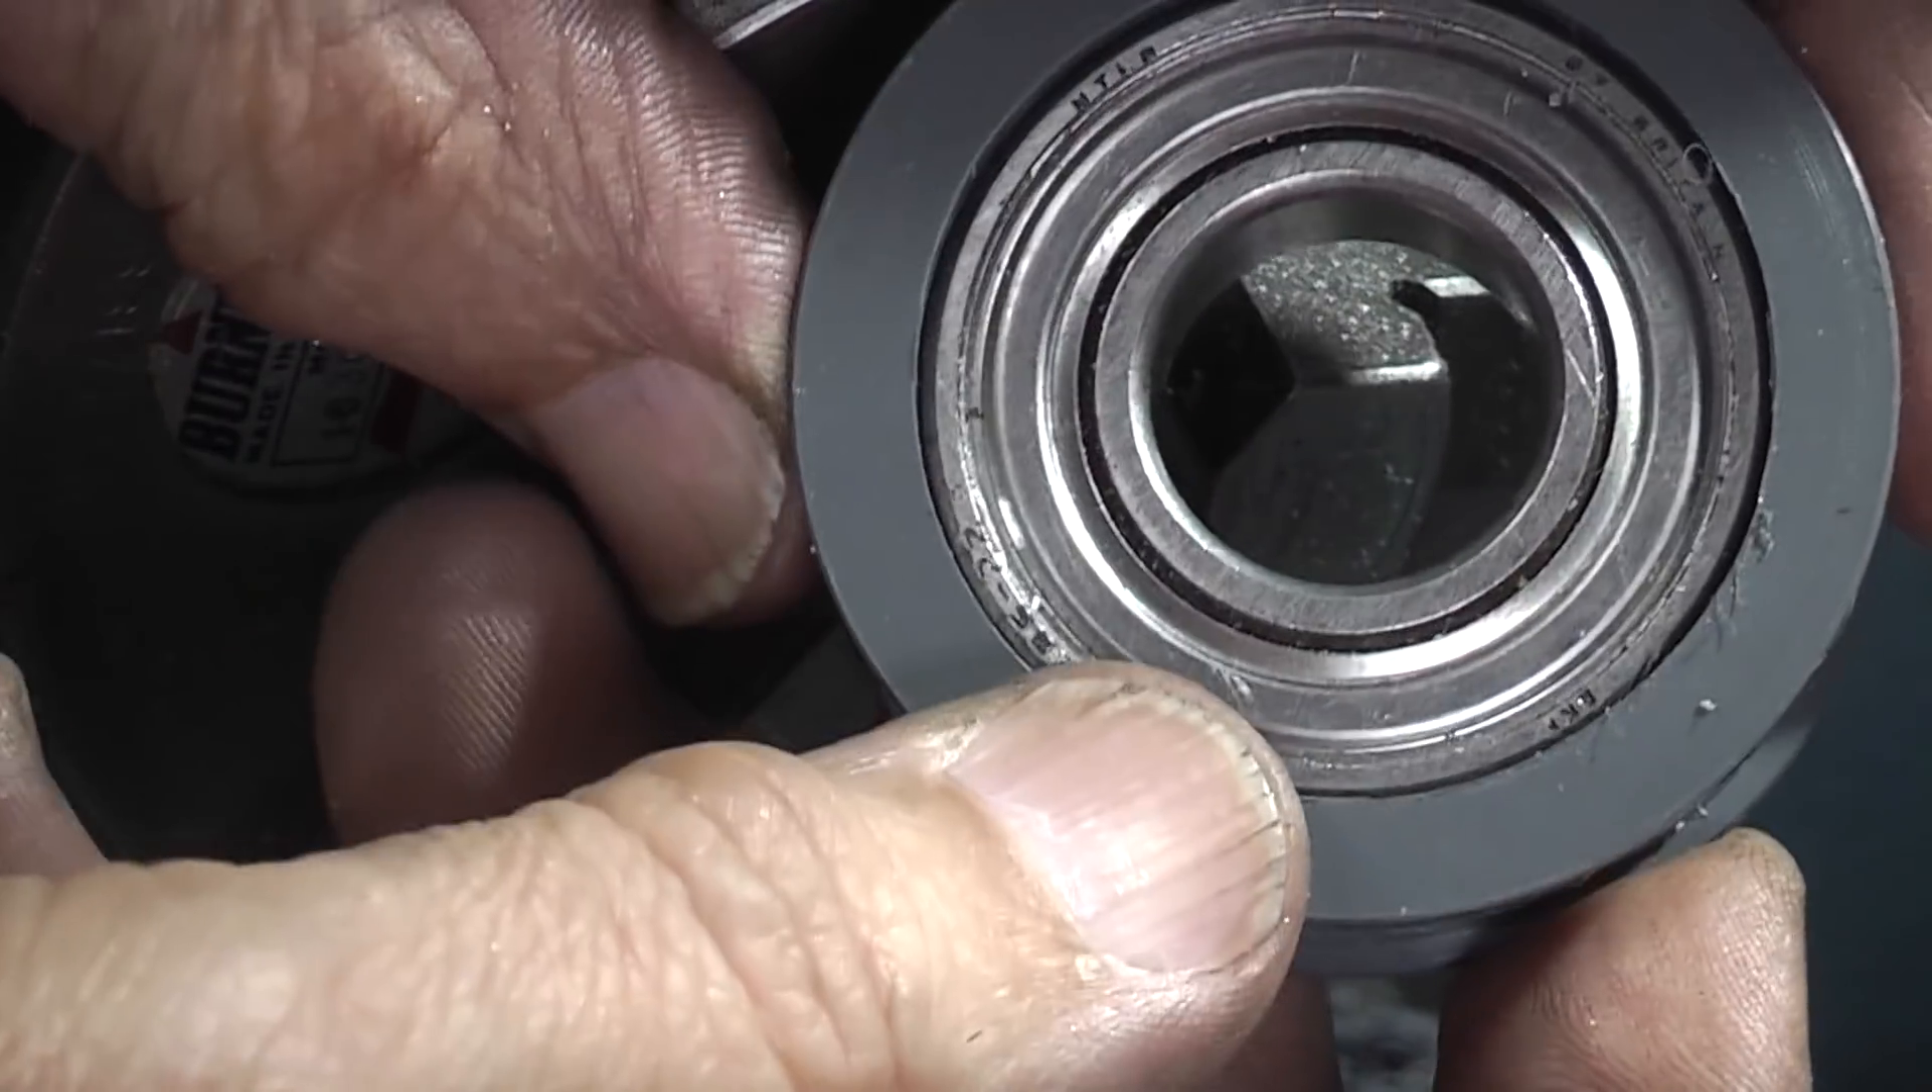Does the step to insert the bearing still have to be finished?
No.